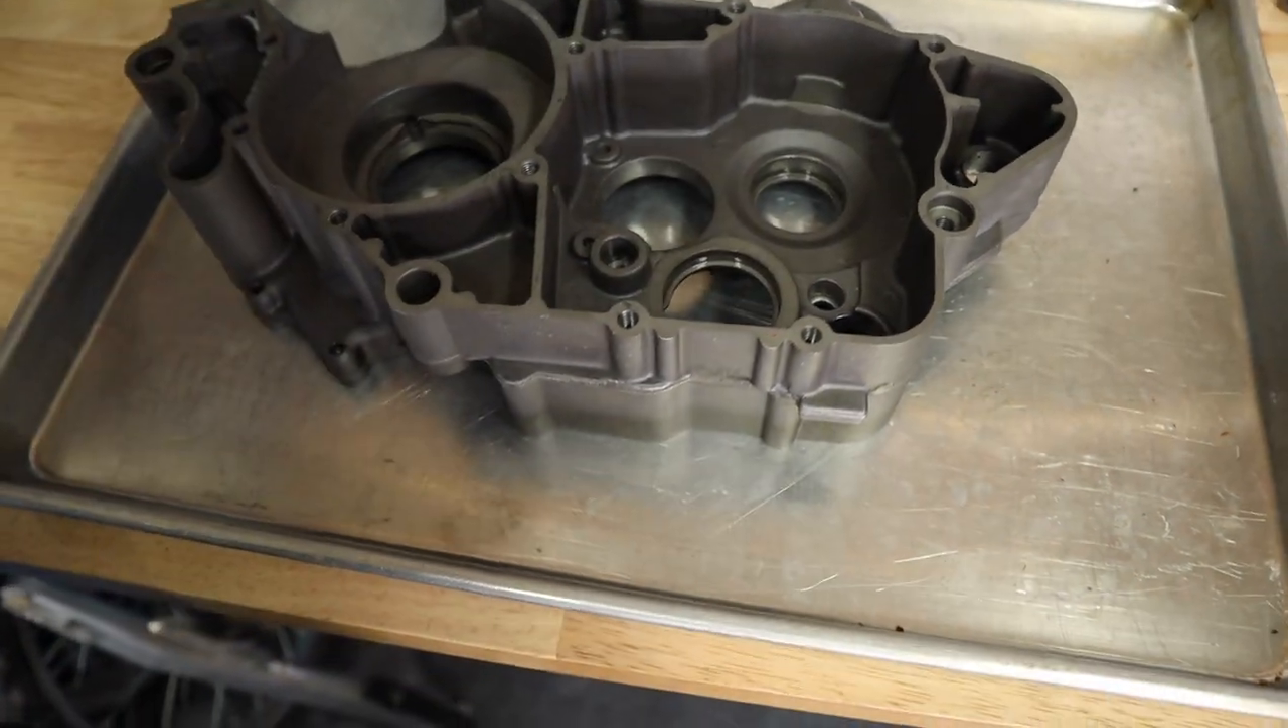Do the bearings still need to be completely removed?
No.